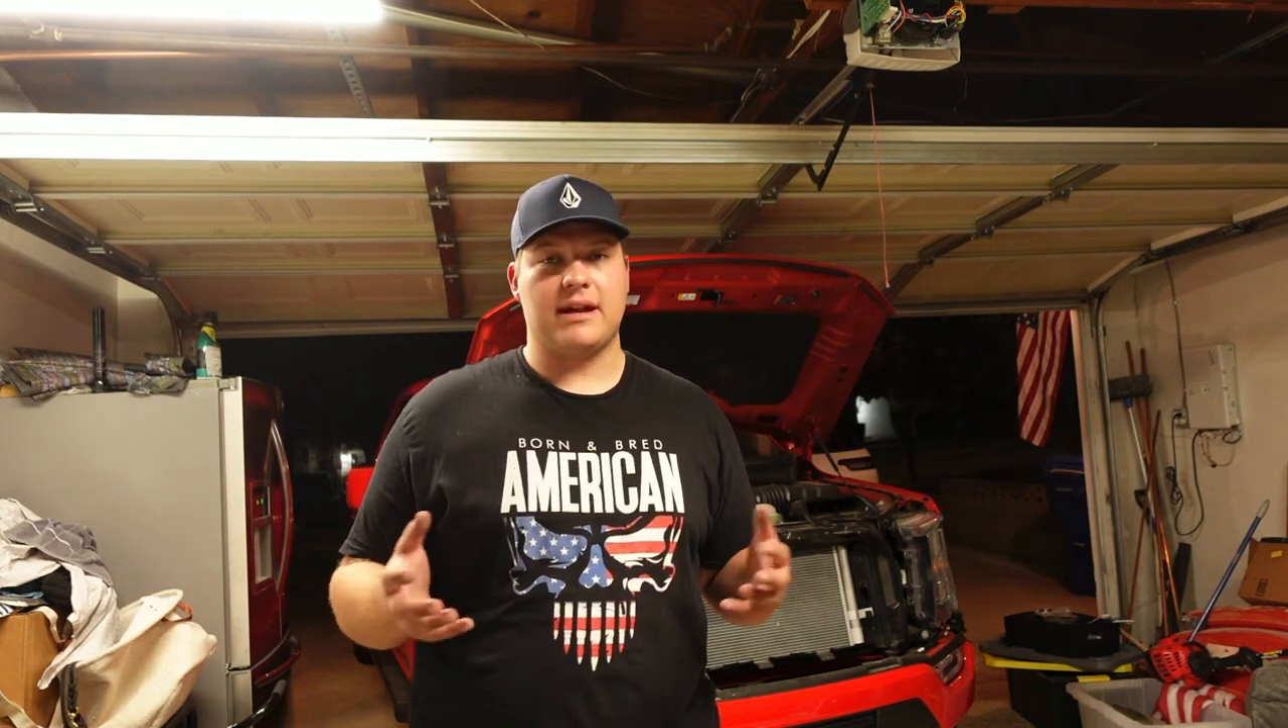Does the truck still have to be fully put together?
Yes.